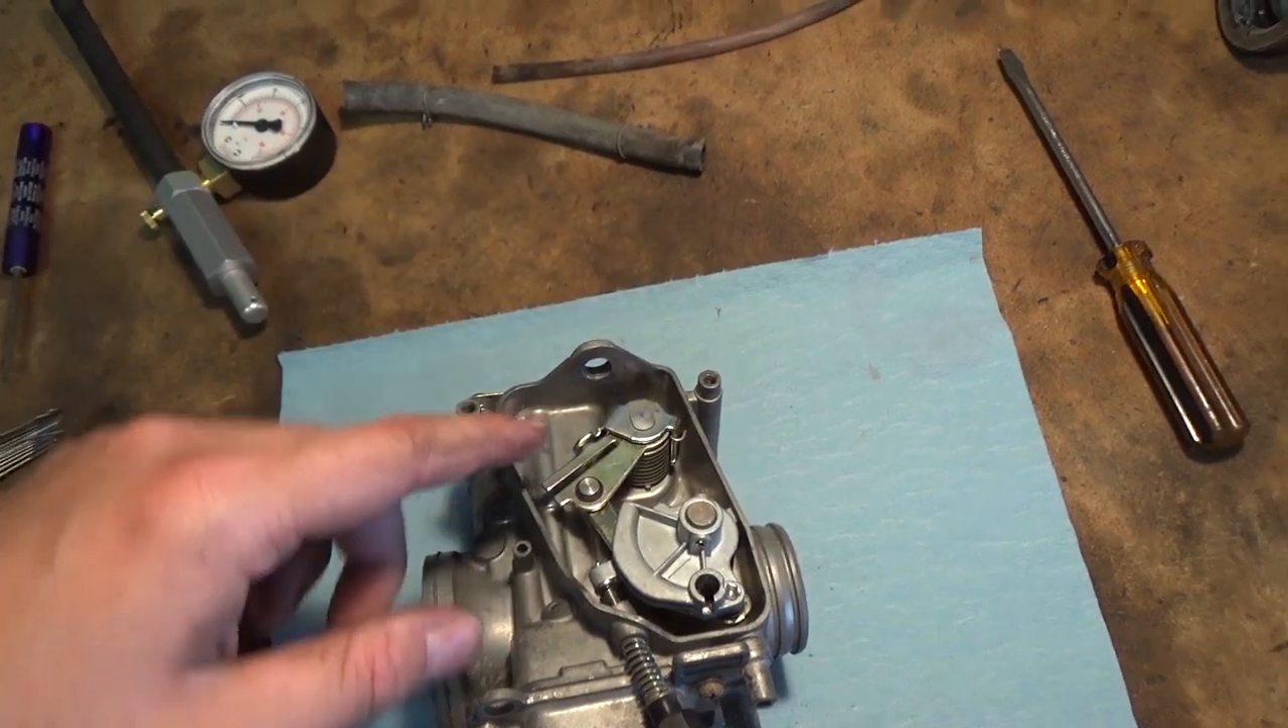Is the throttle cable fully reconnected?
No.